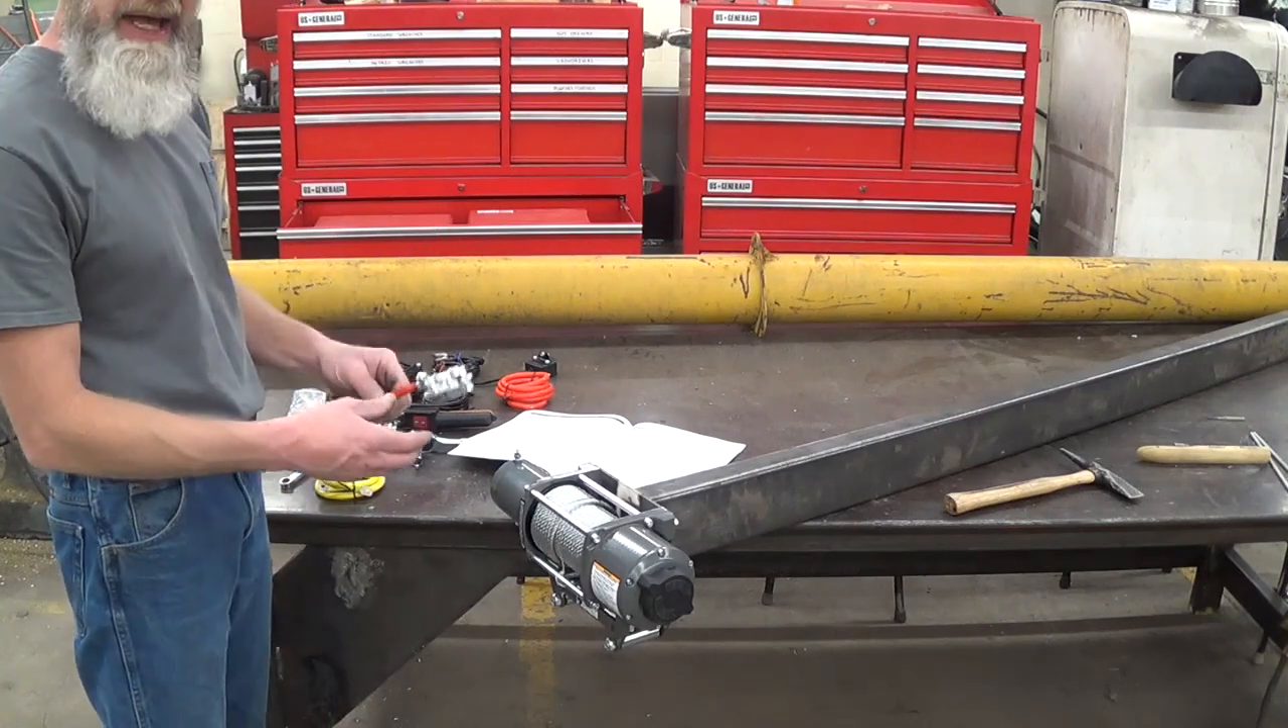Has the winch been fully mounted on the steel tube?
Yes.